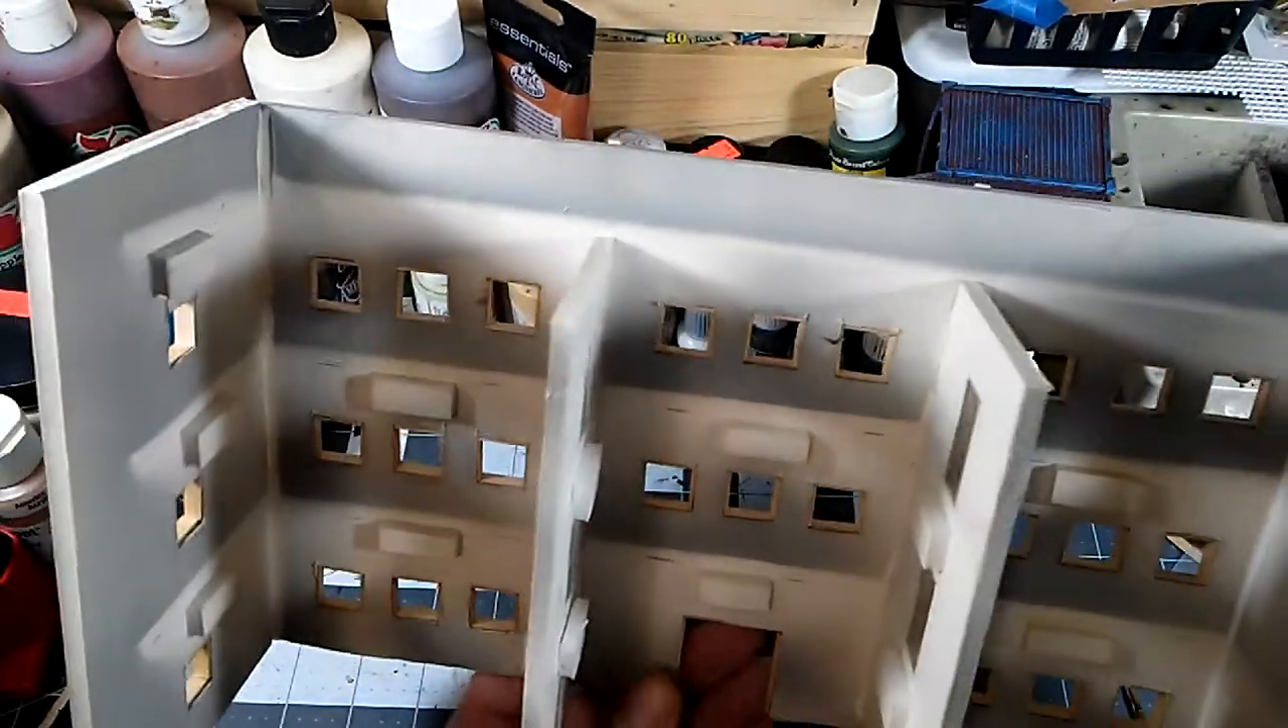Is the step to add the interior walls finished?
Yes.